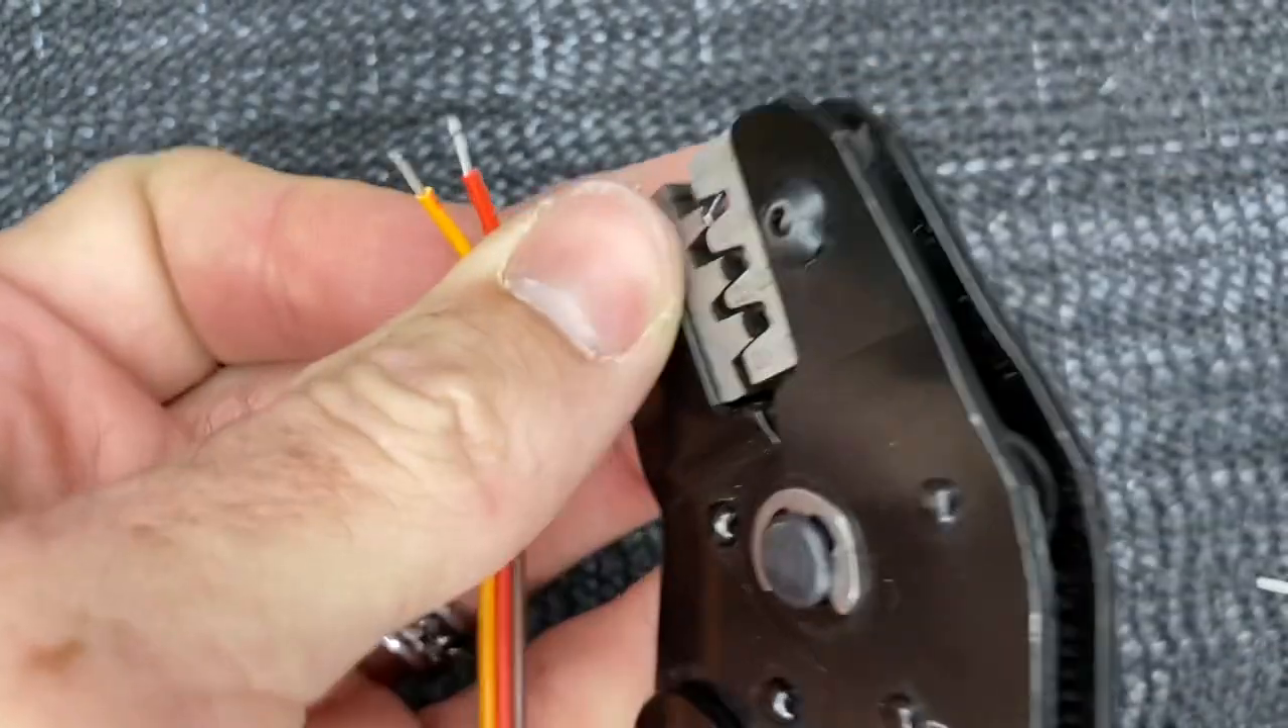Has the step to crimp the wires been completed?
No.